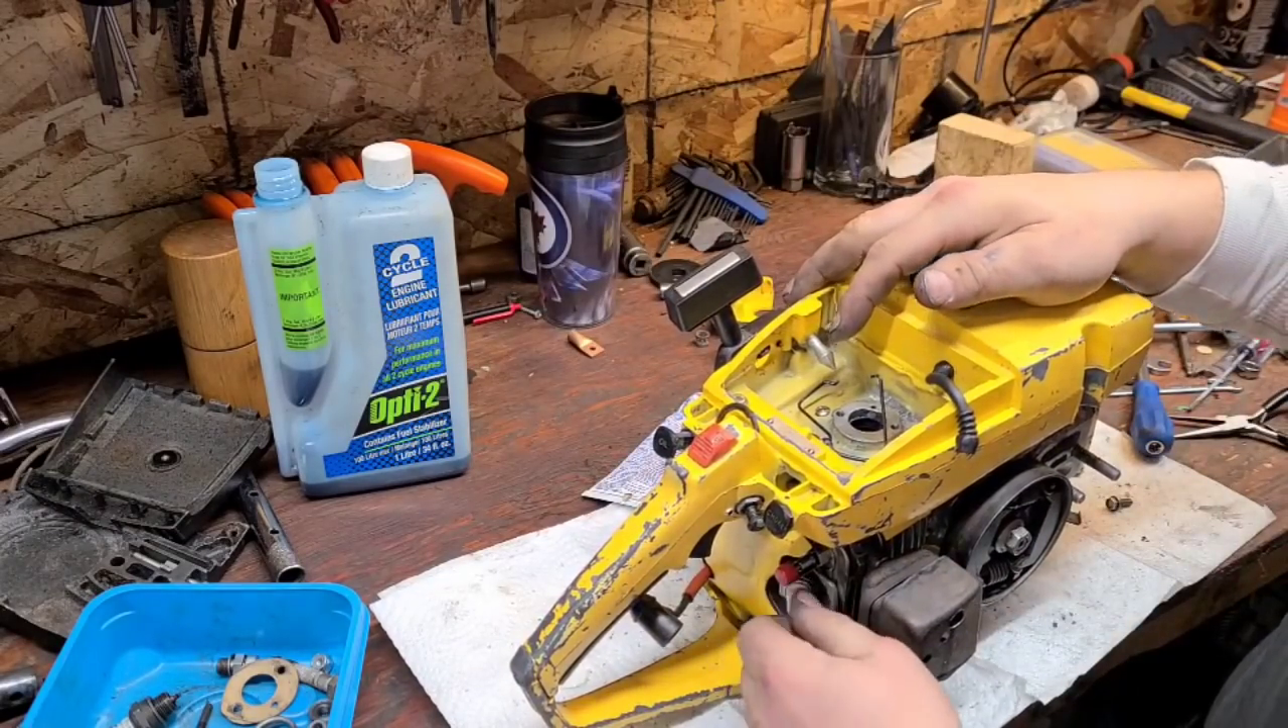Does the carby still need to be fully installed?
Yes.